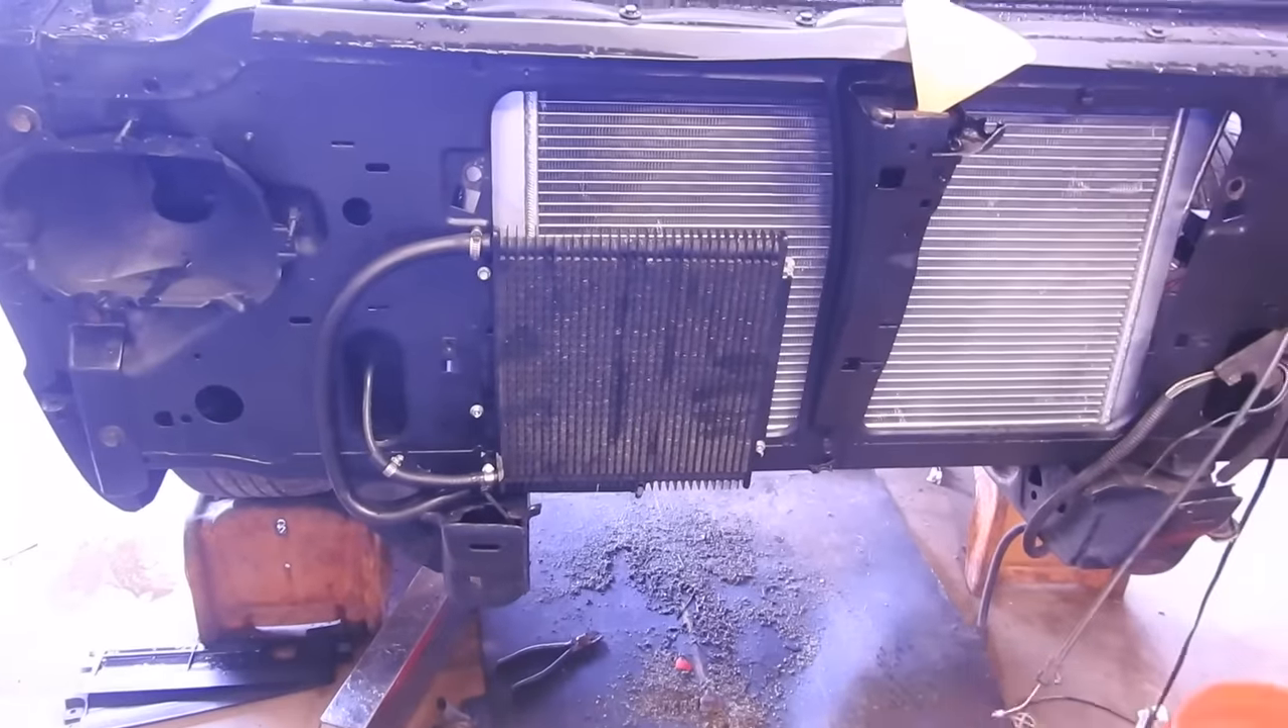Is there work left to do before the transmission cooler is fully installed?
No.